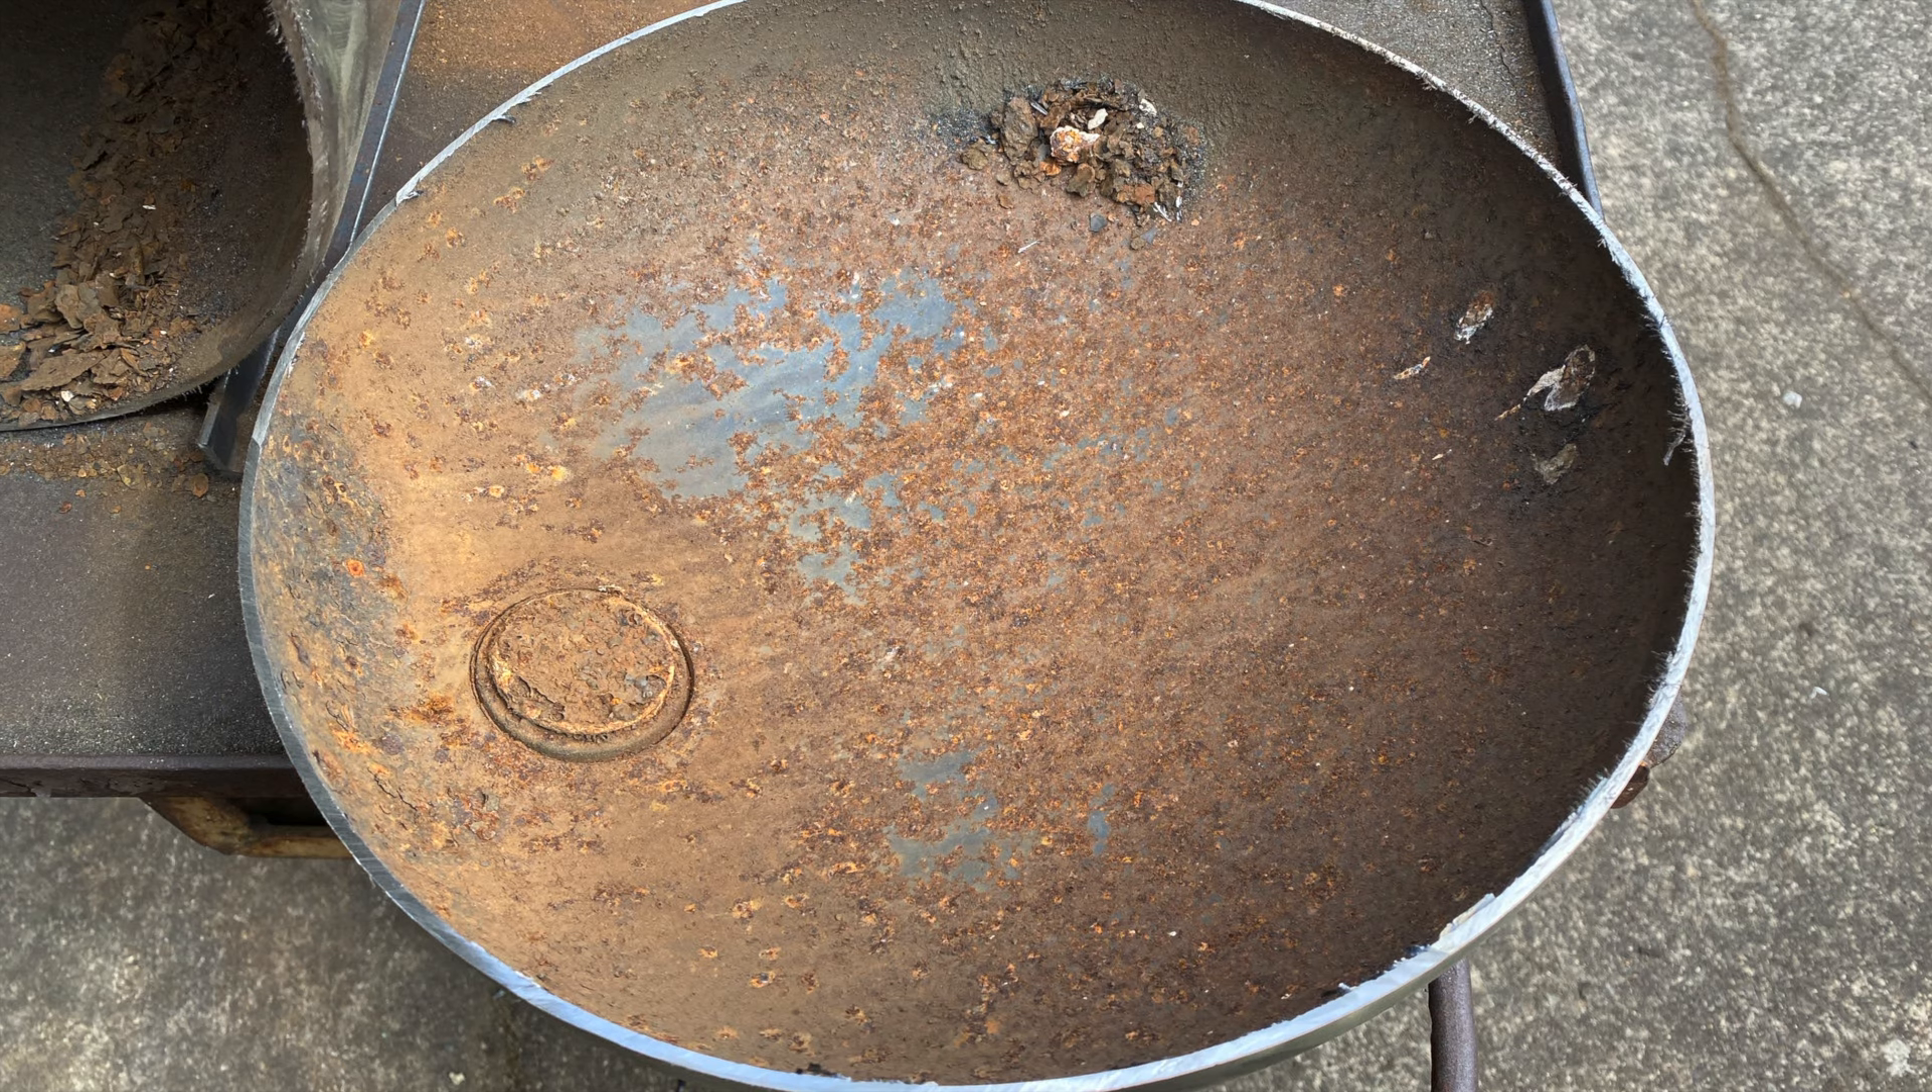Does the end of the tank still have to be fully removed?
No.